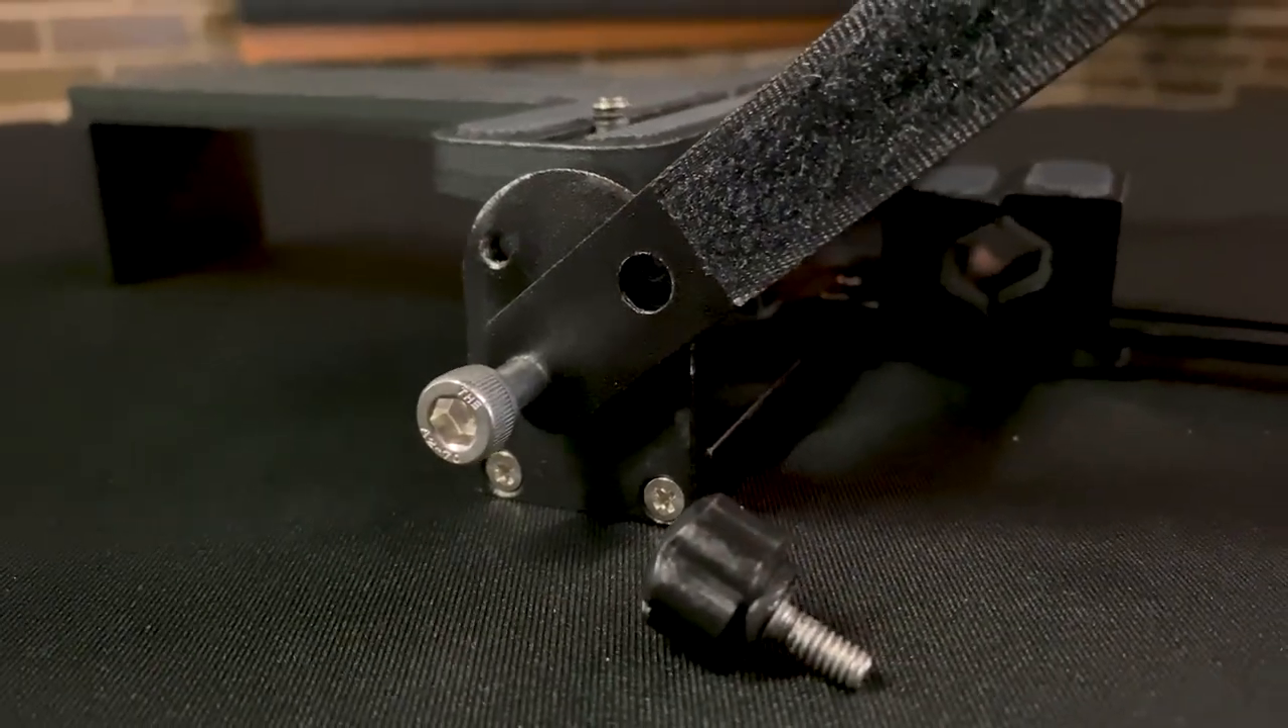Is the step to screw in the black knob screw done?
No.